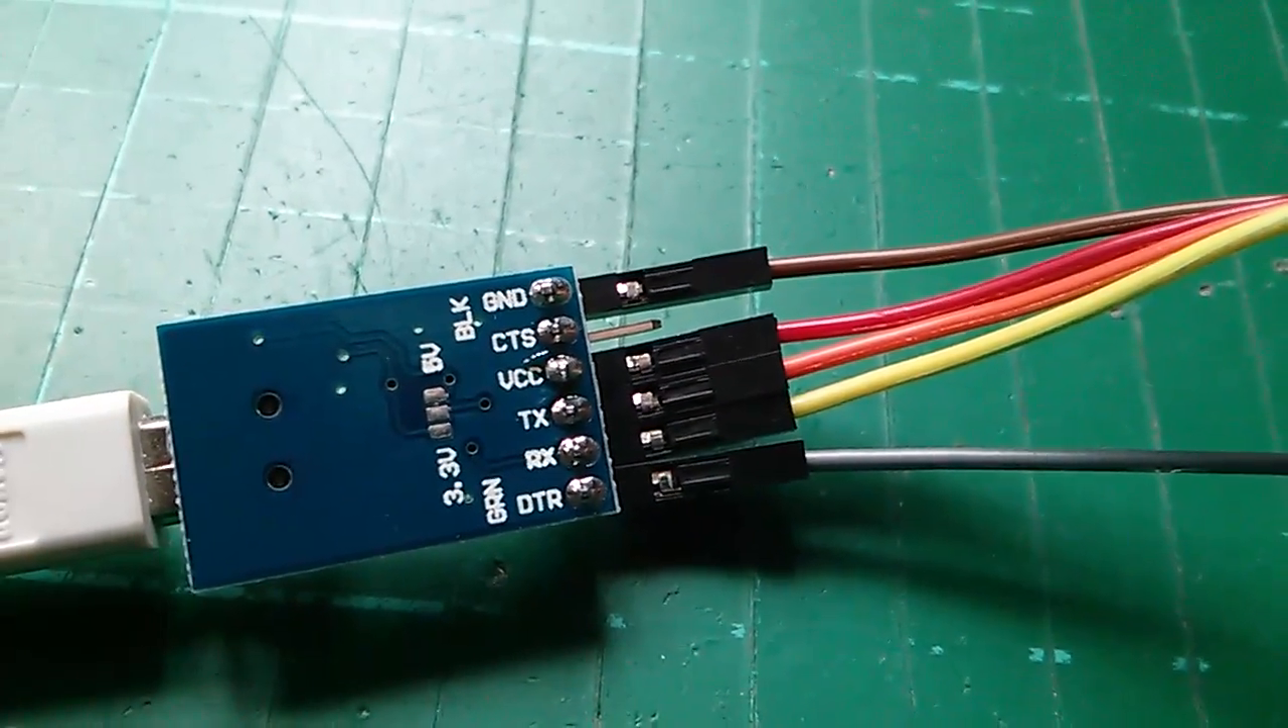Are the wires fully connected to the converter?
Yes.